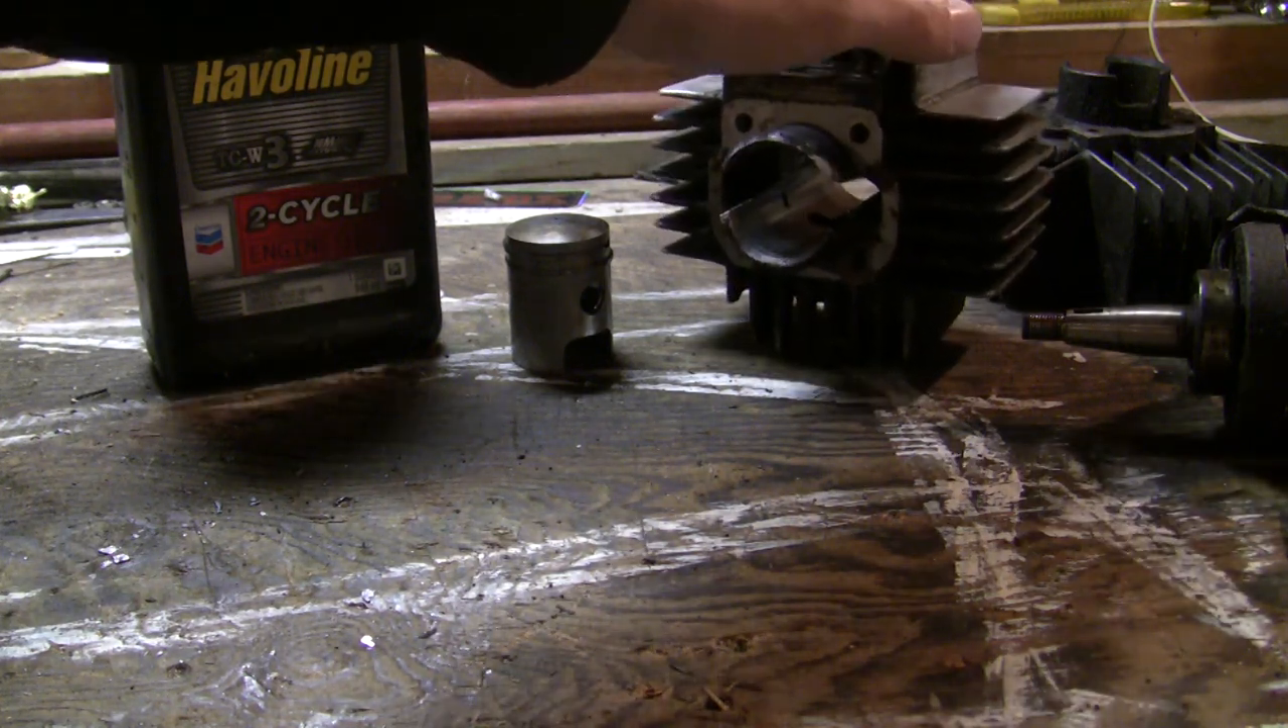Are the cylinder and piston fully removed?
Yes.